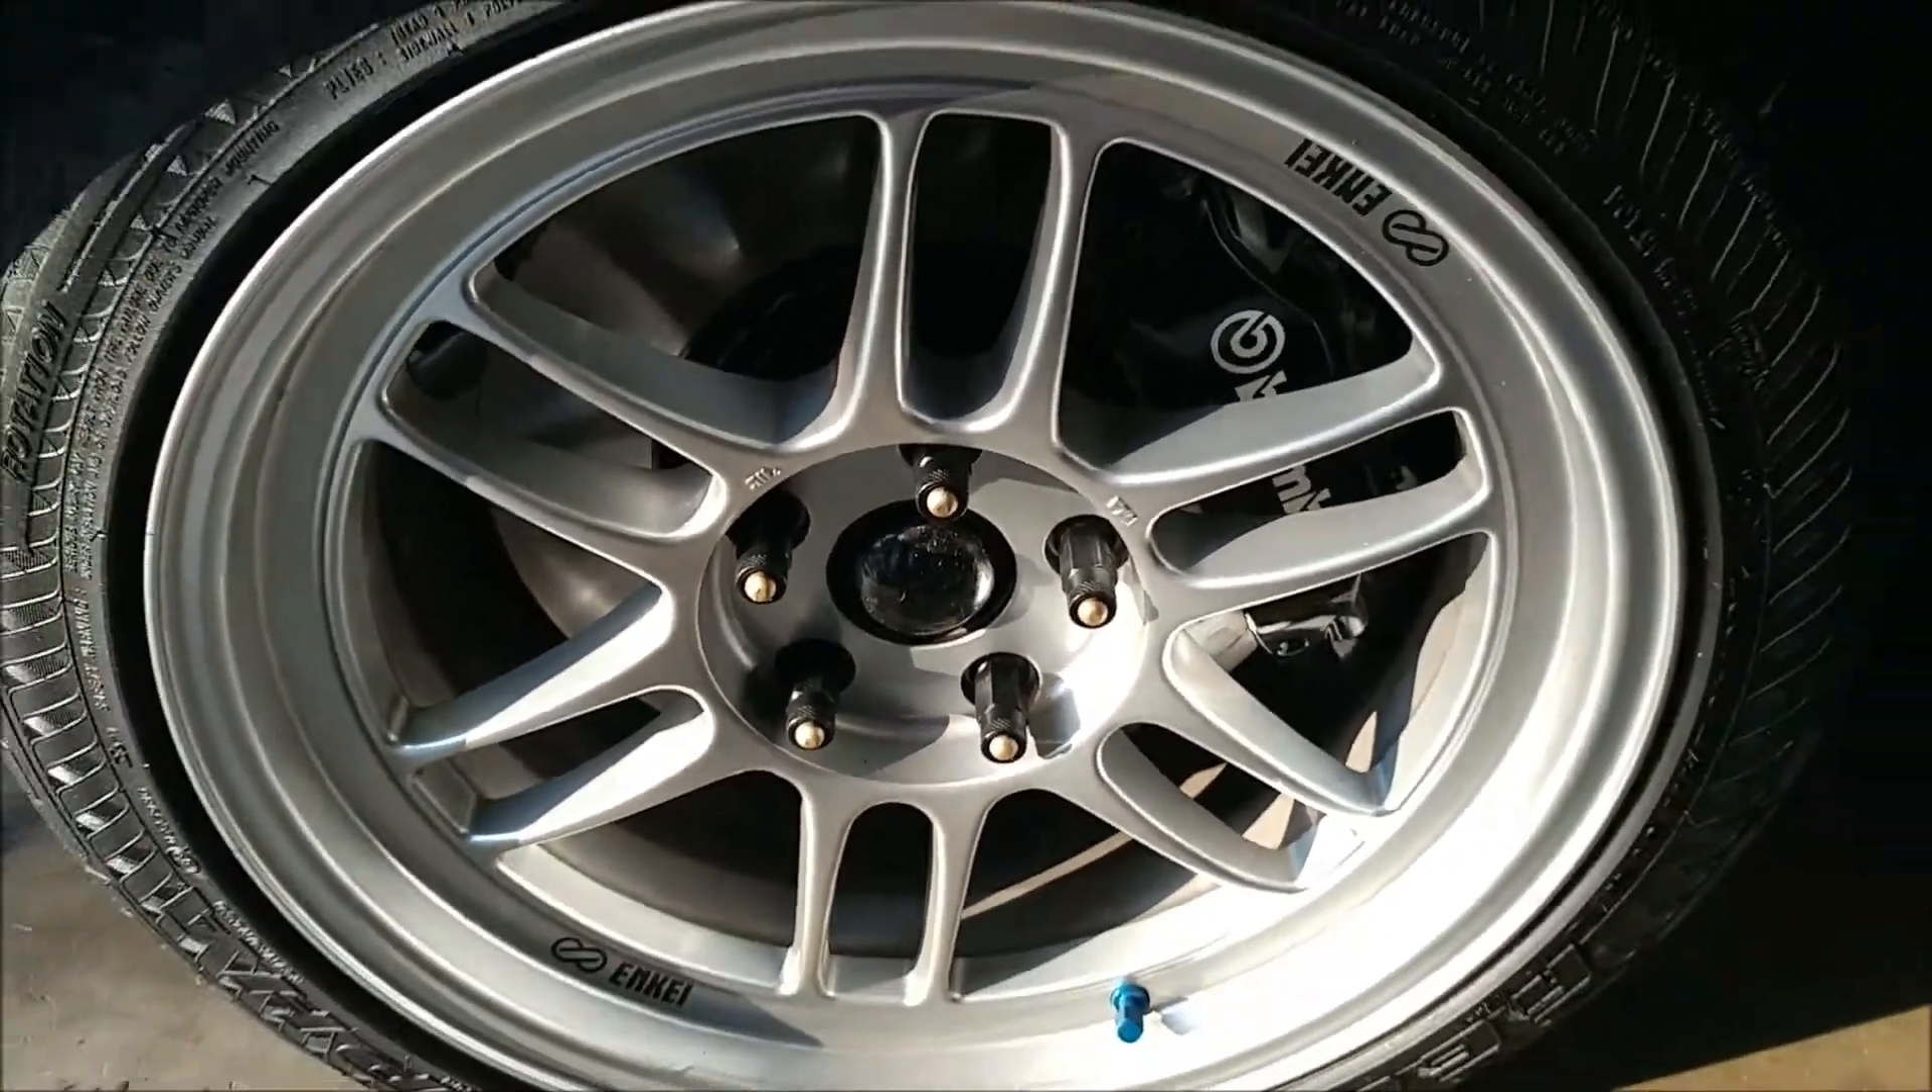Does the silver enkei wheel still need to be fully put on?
No.